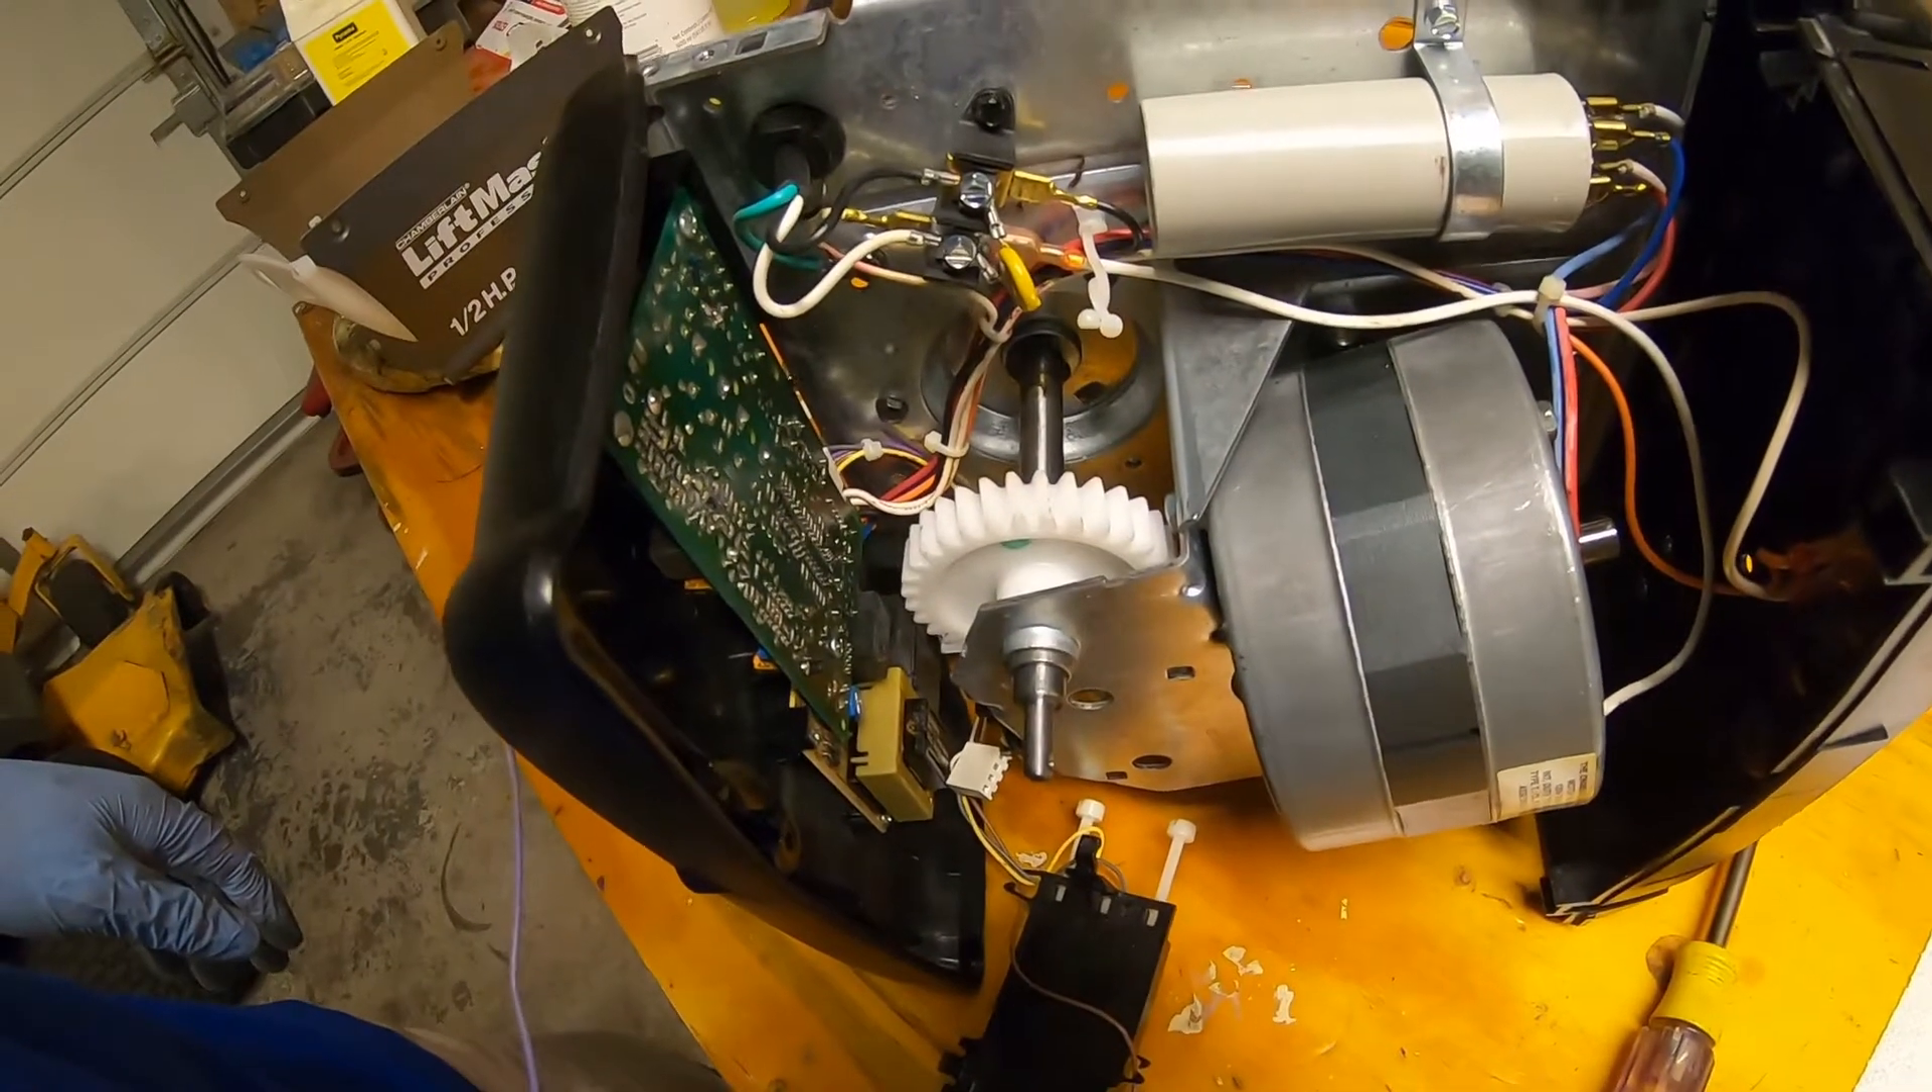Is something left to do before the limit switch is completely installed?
Yes.